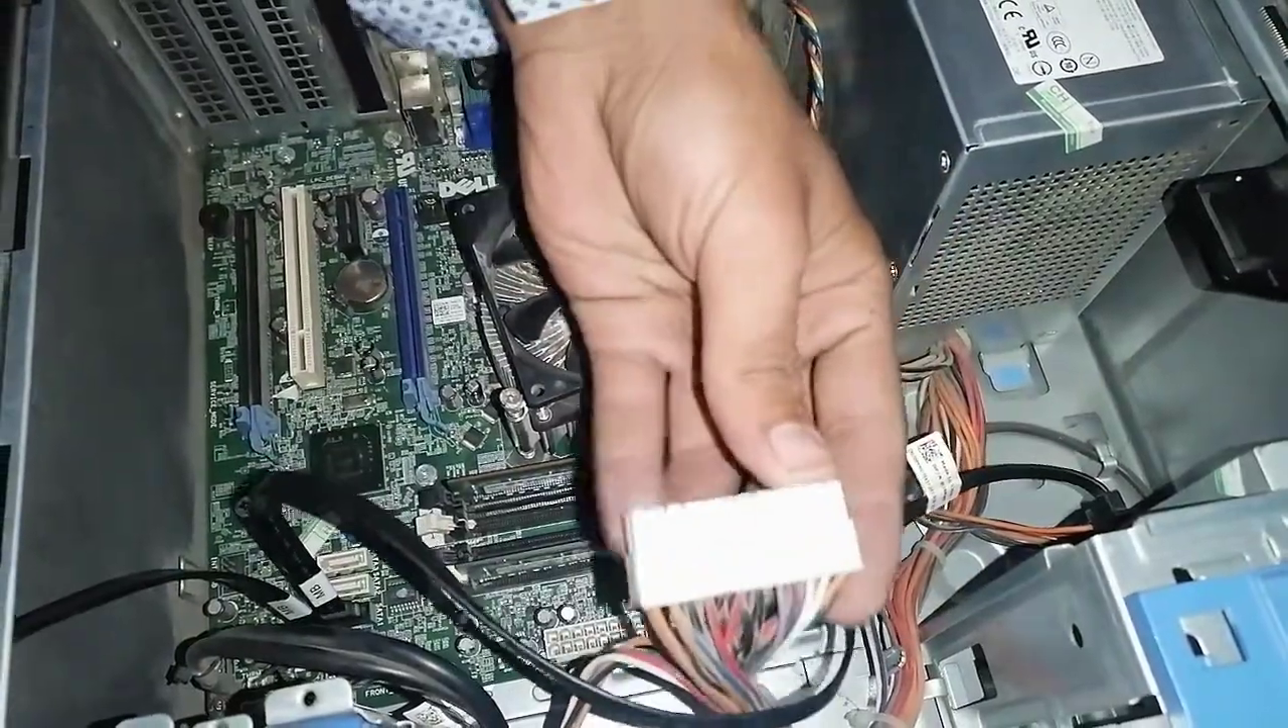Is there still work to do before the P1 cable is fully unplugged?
No.